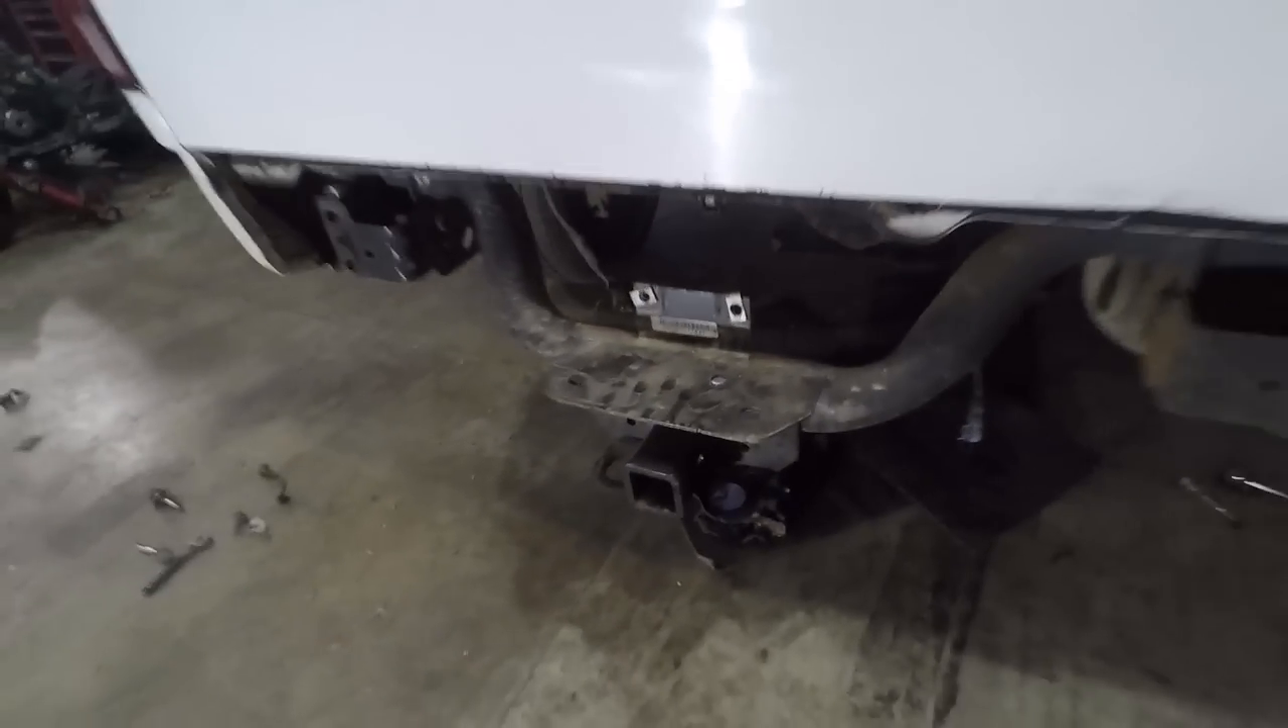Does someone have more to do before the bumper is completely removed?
No.